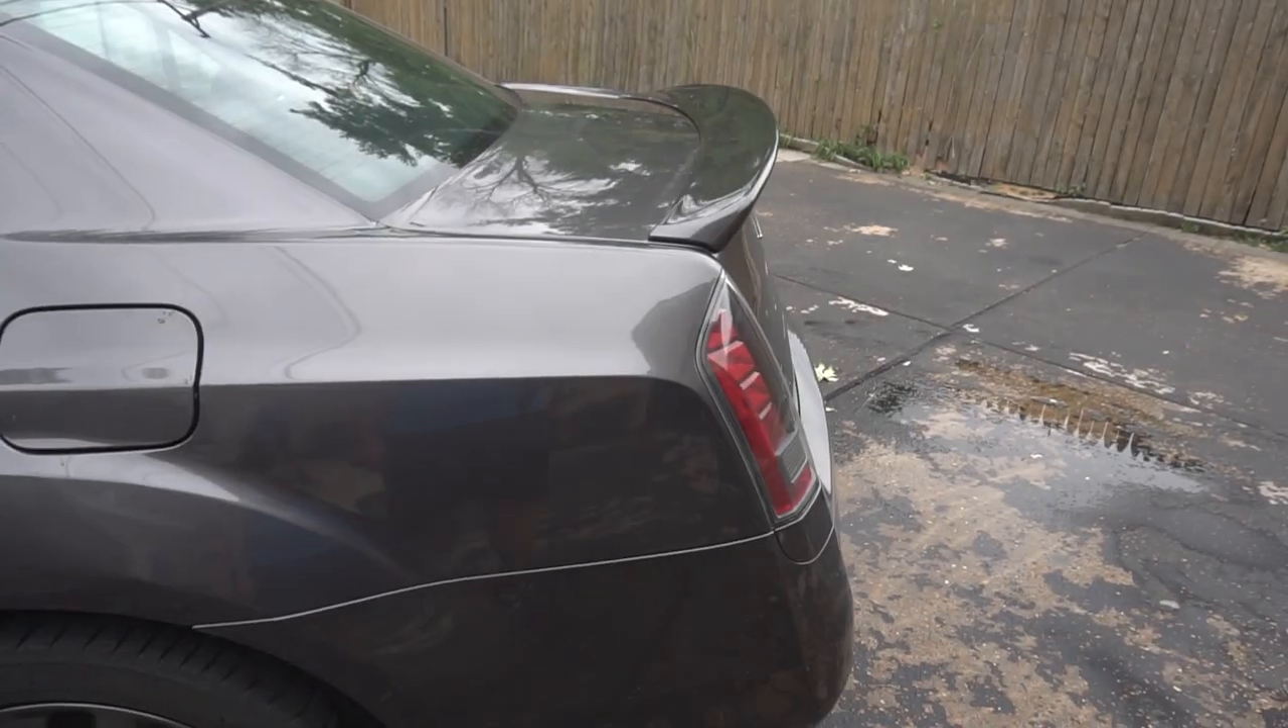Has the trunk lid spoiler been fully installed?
Yes.